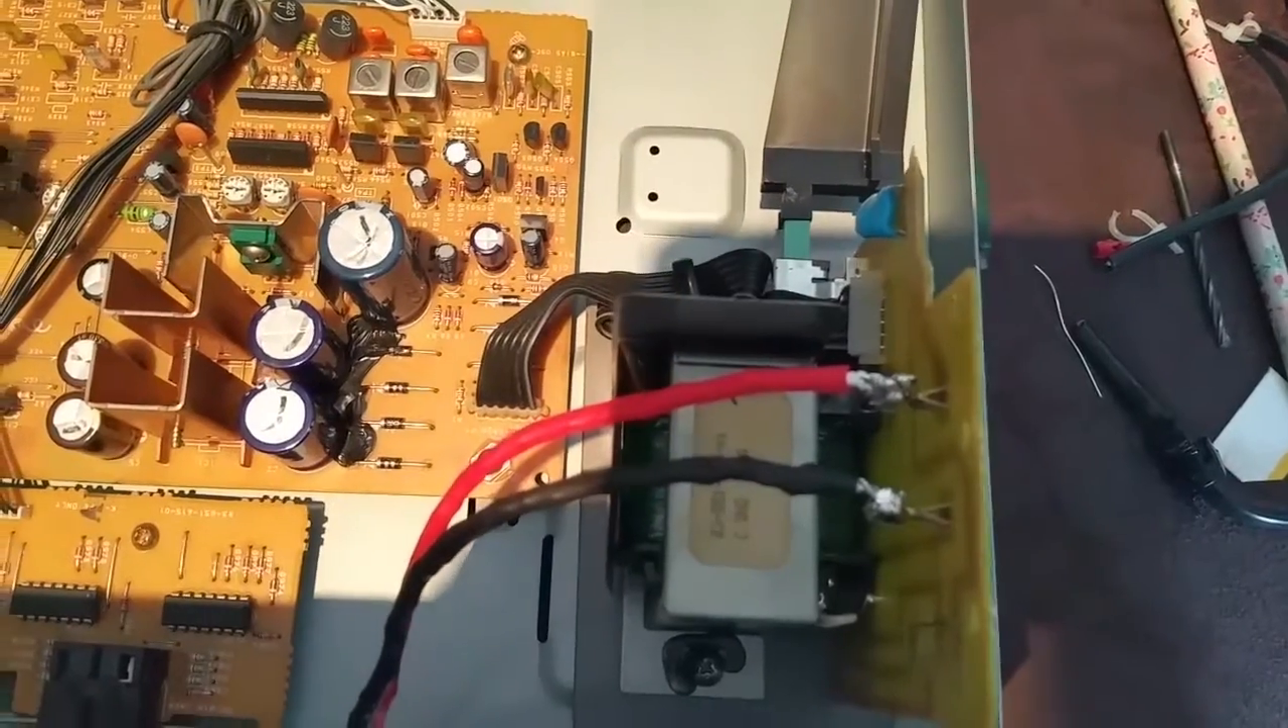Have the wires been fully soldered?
Yes.